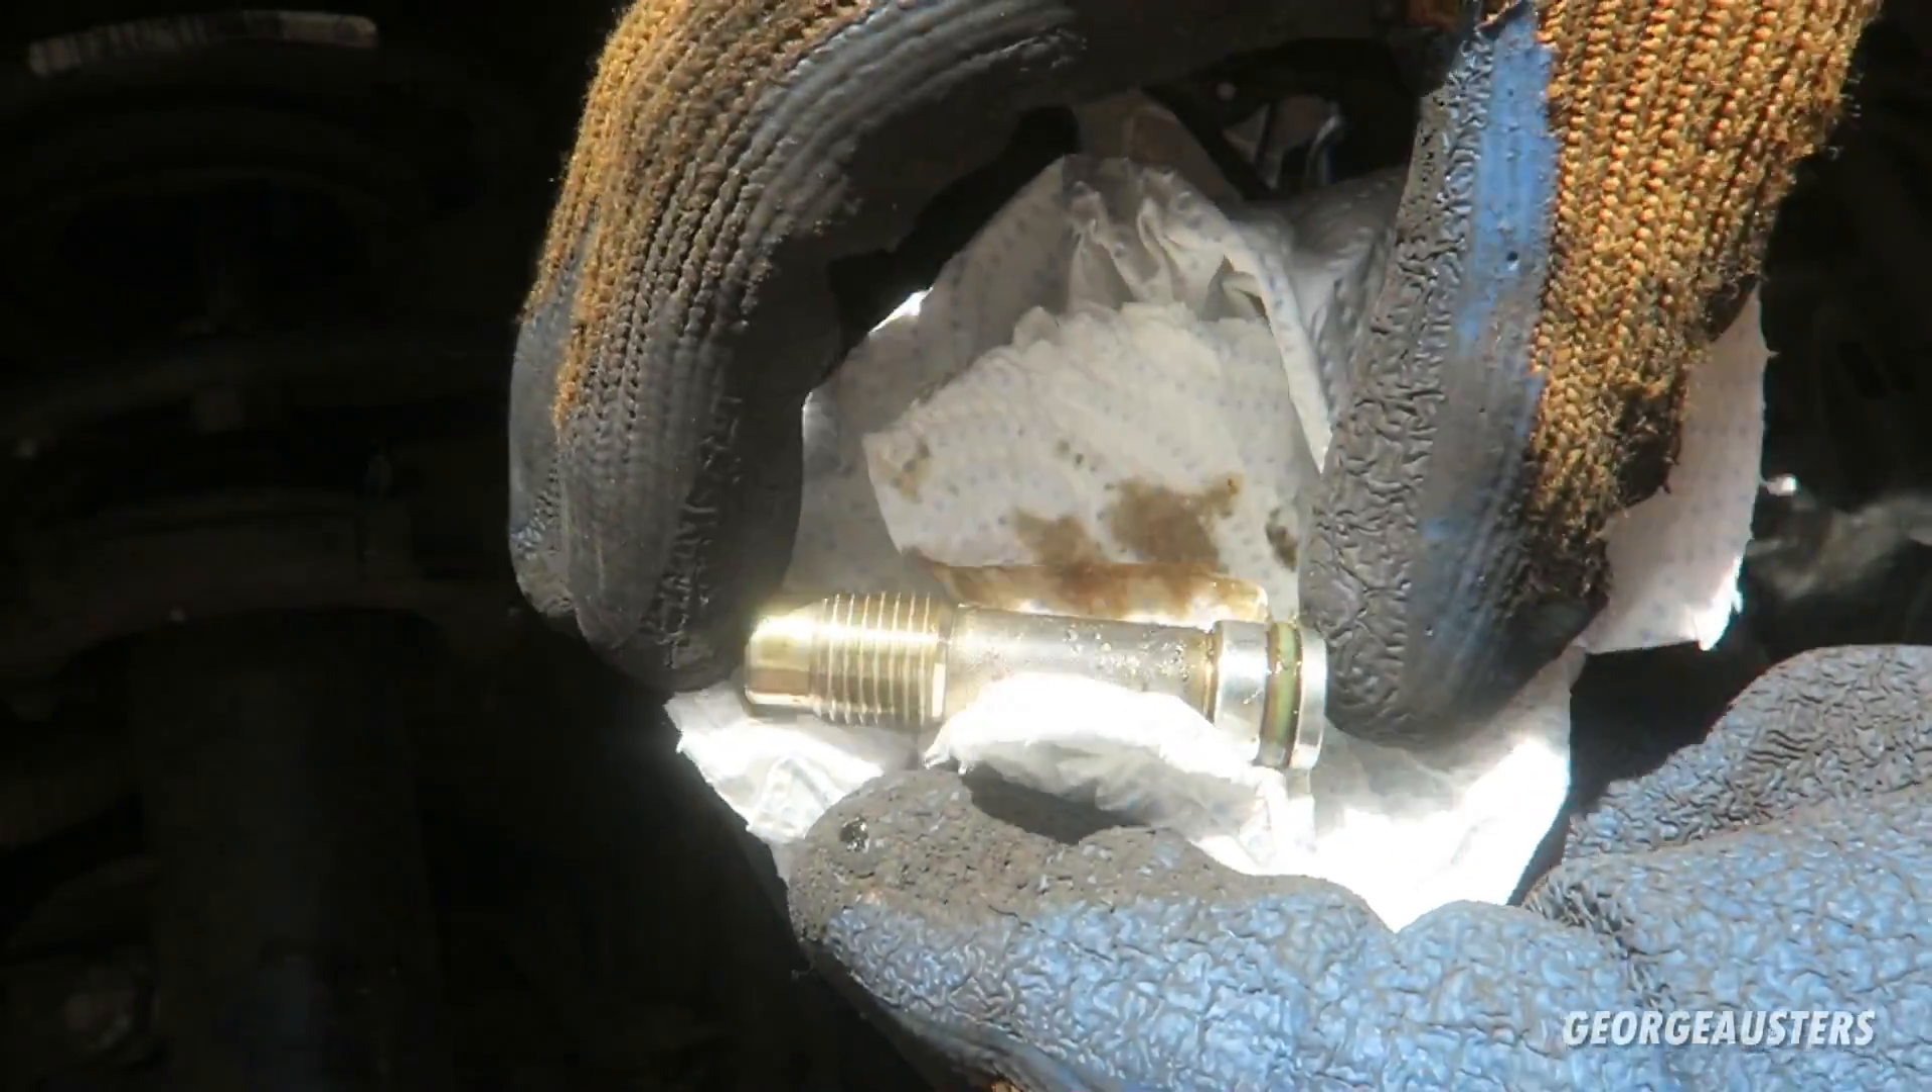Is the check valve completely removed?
Yes.